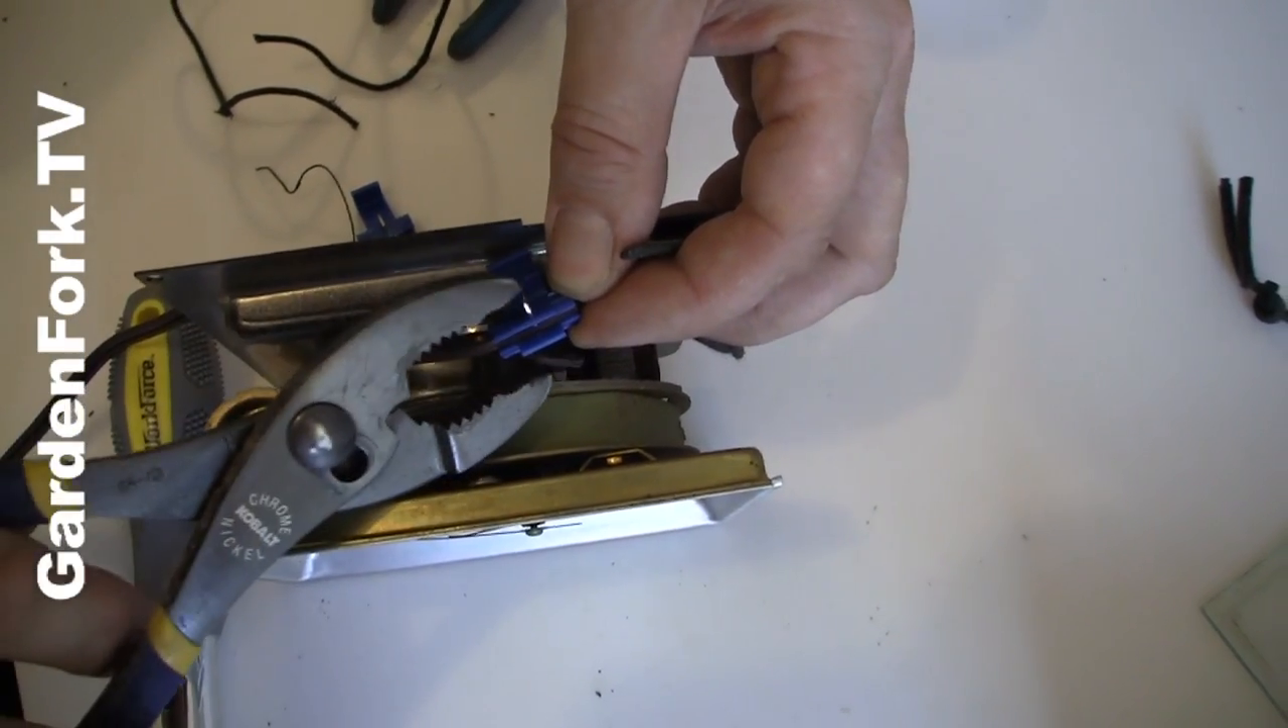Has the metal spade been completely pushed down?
No.